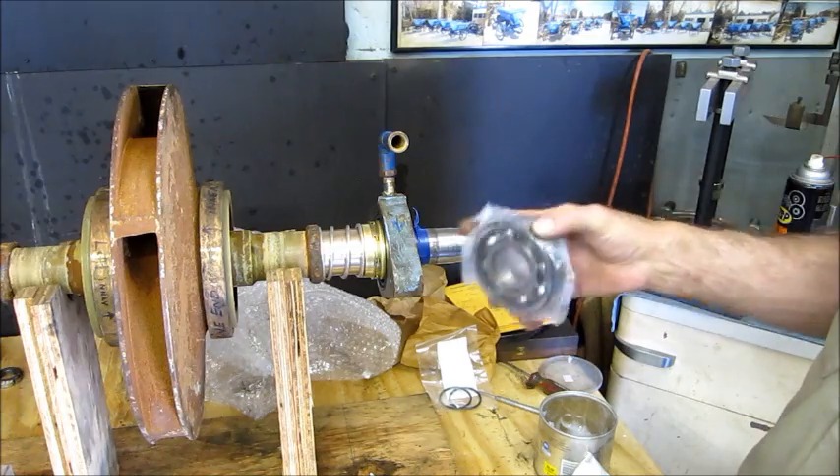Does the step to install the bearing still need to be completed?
Yes.